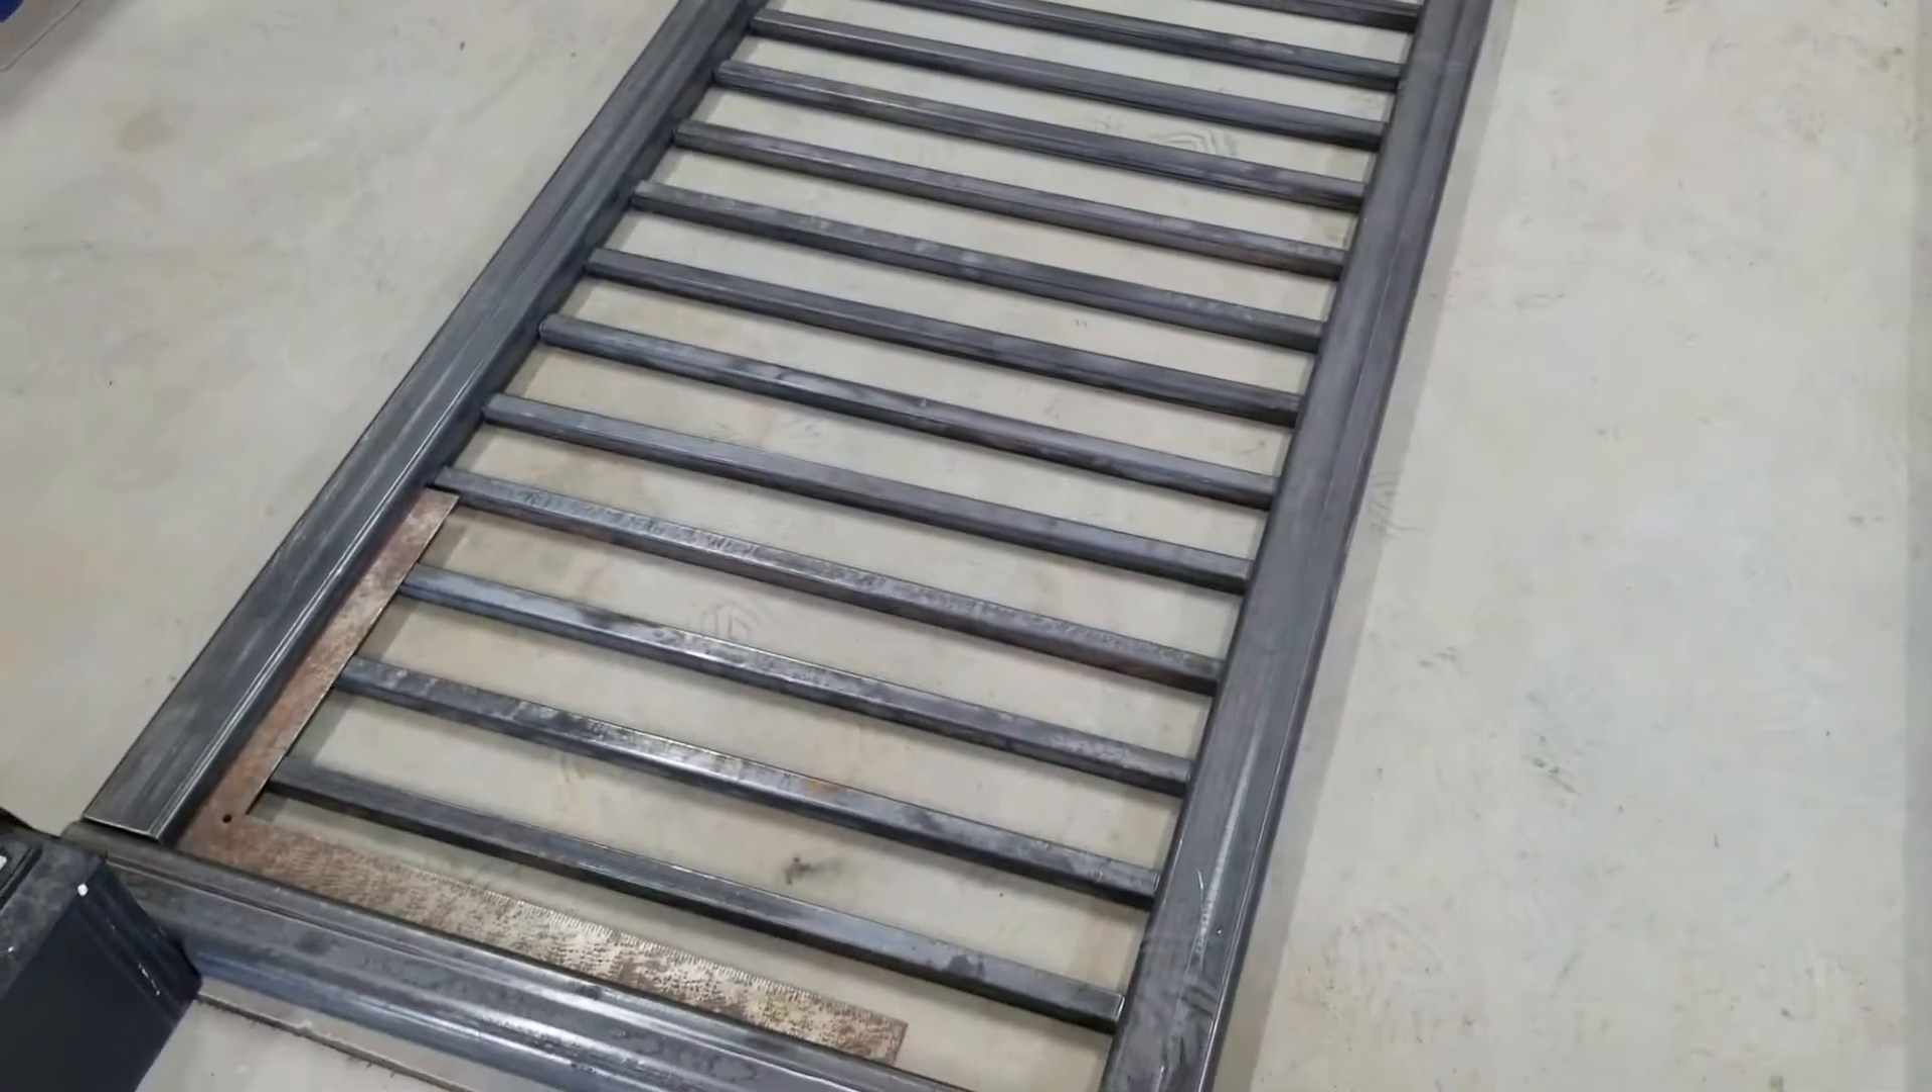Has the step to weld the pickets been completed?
No.